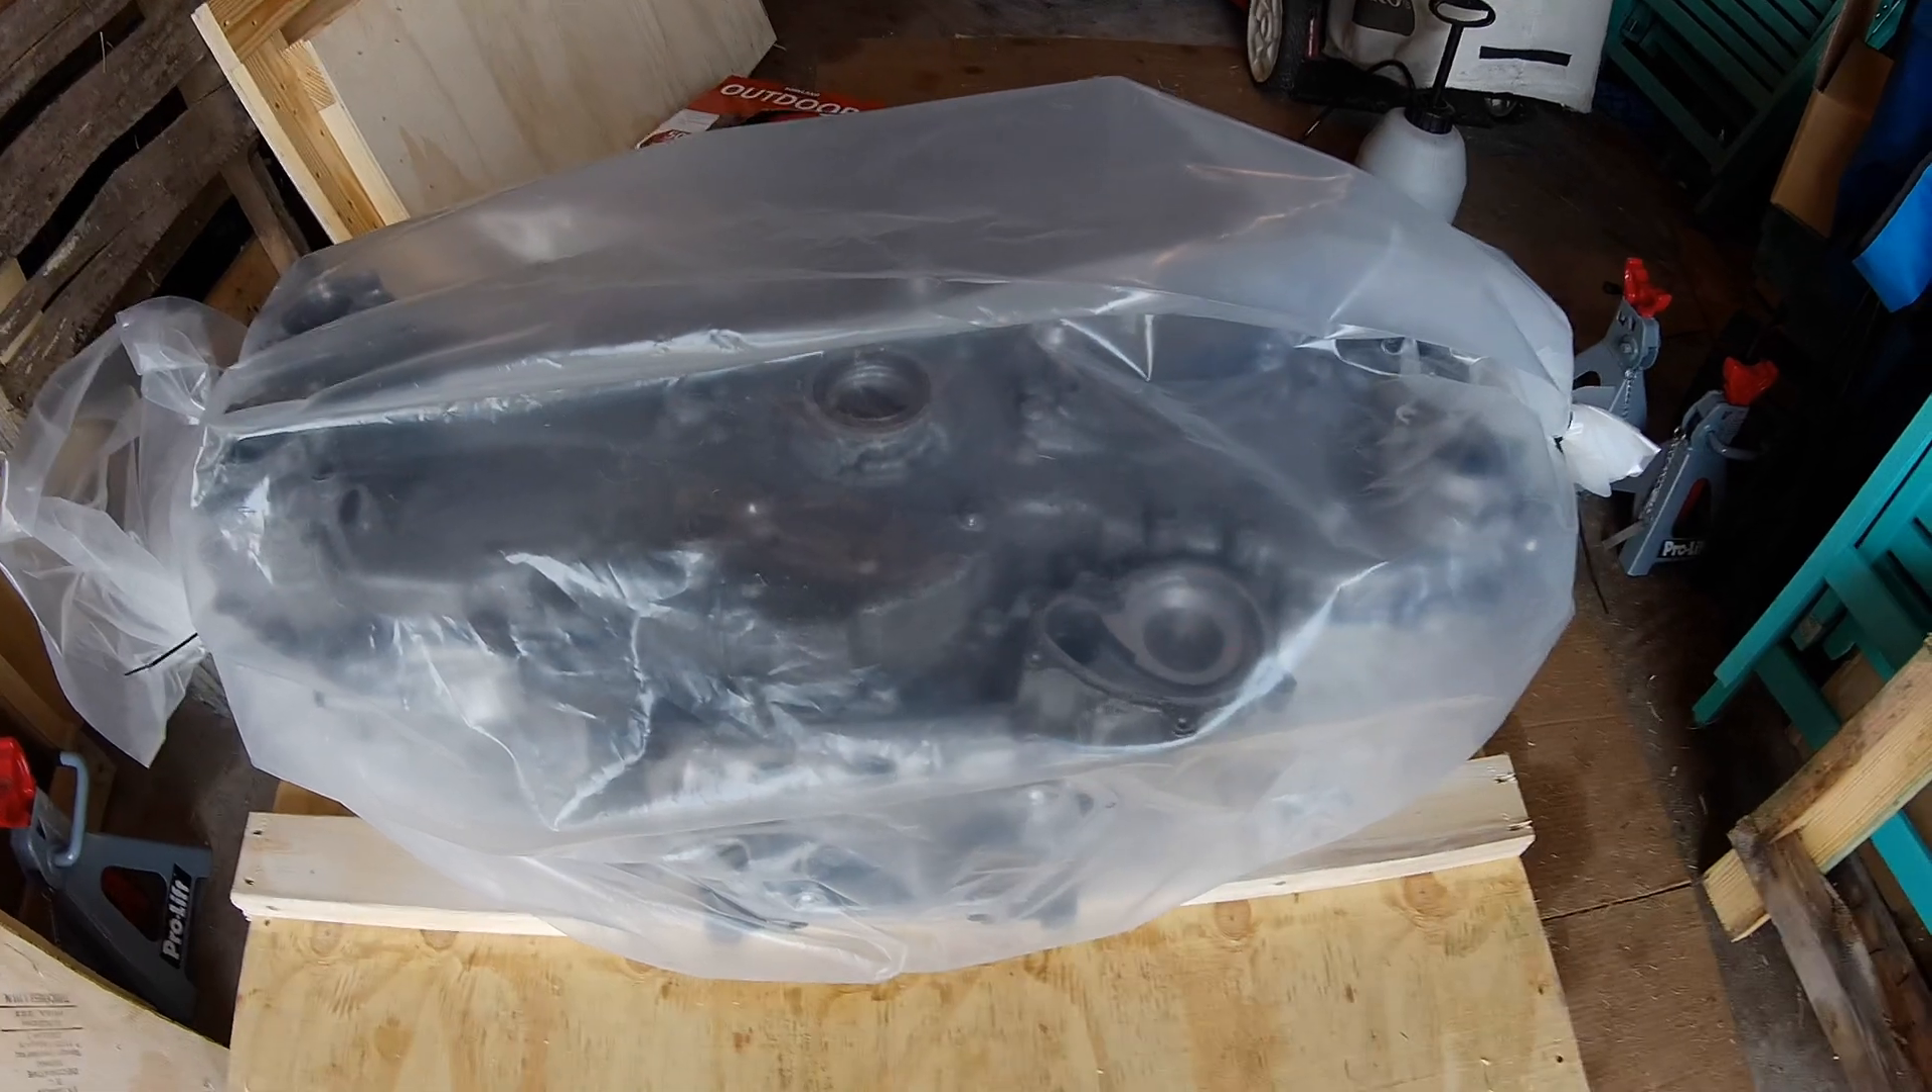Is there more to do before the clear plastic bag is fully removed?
Yes.